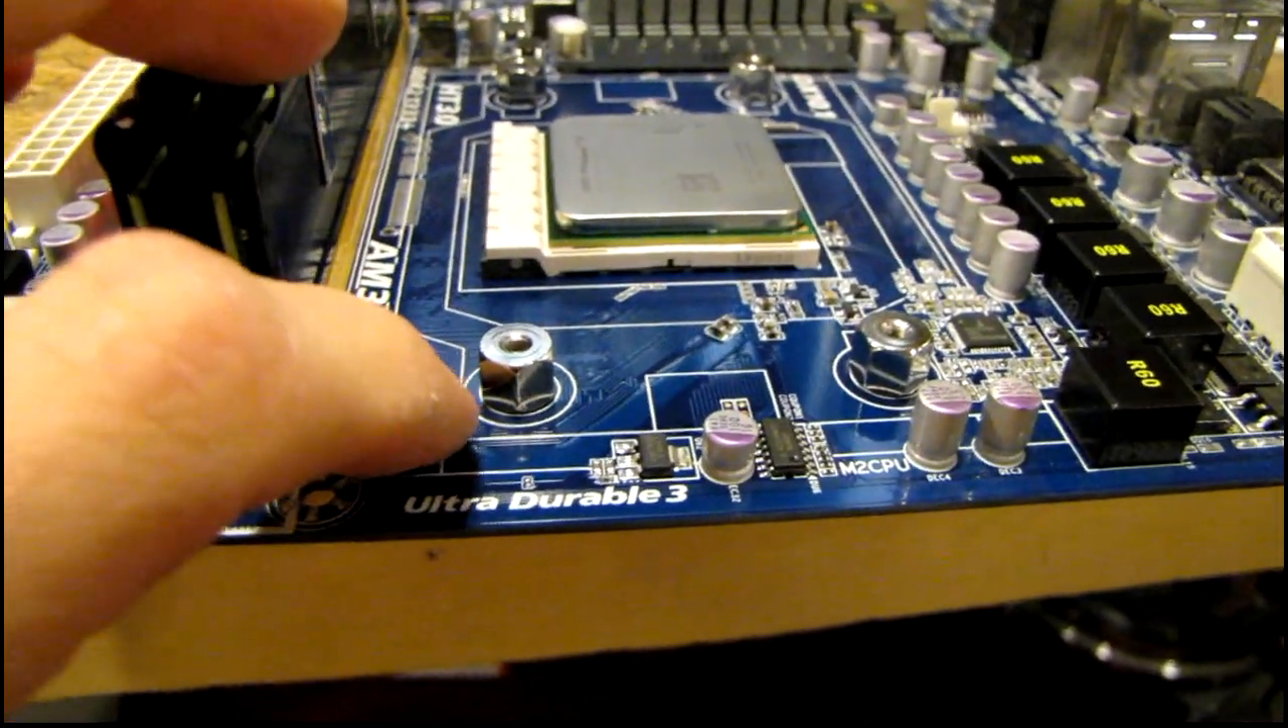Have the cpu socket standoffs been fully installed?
Yes.